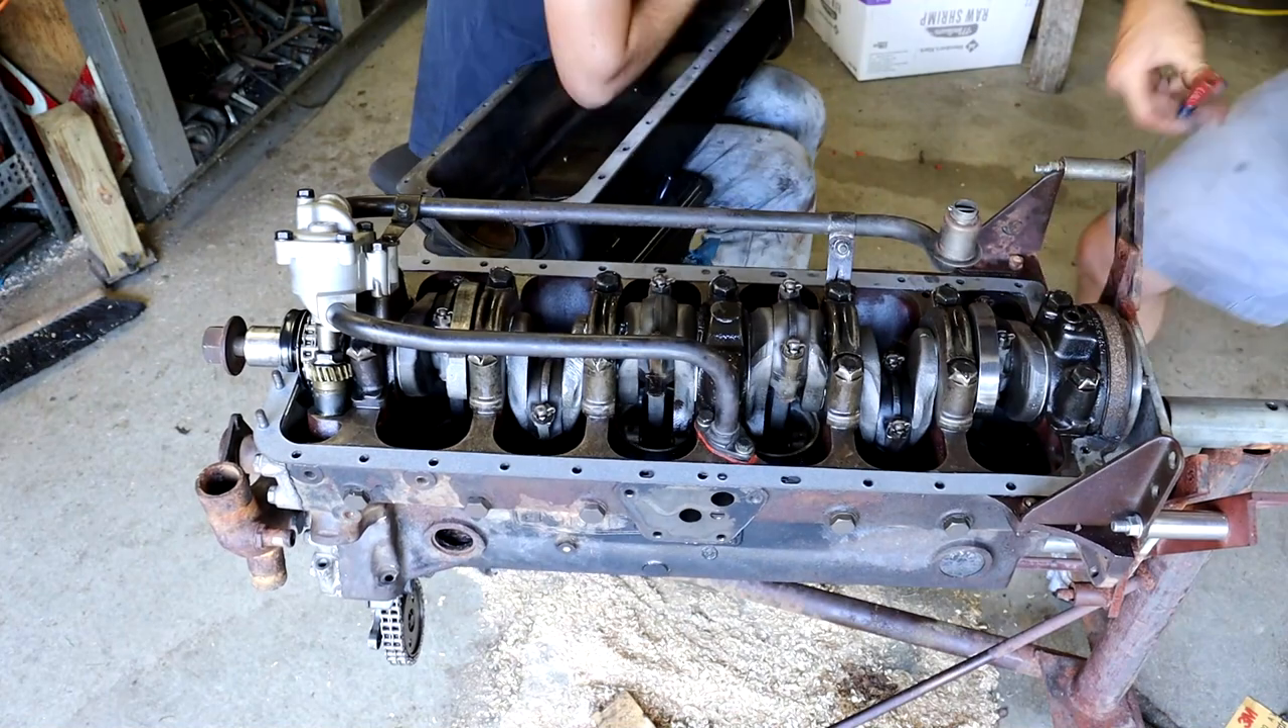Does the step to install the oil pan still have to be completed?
Yes.